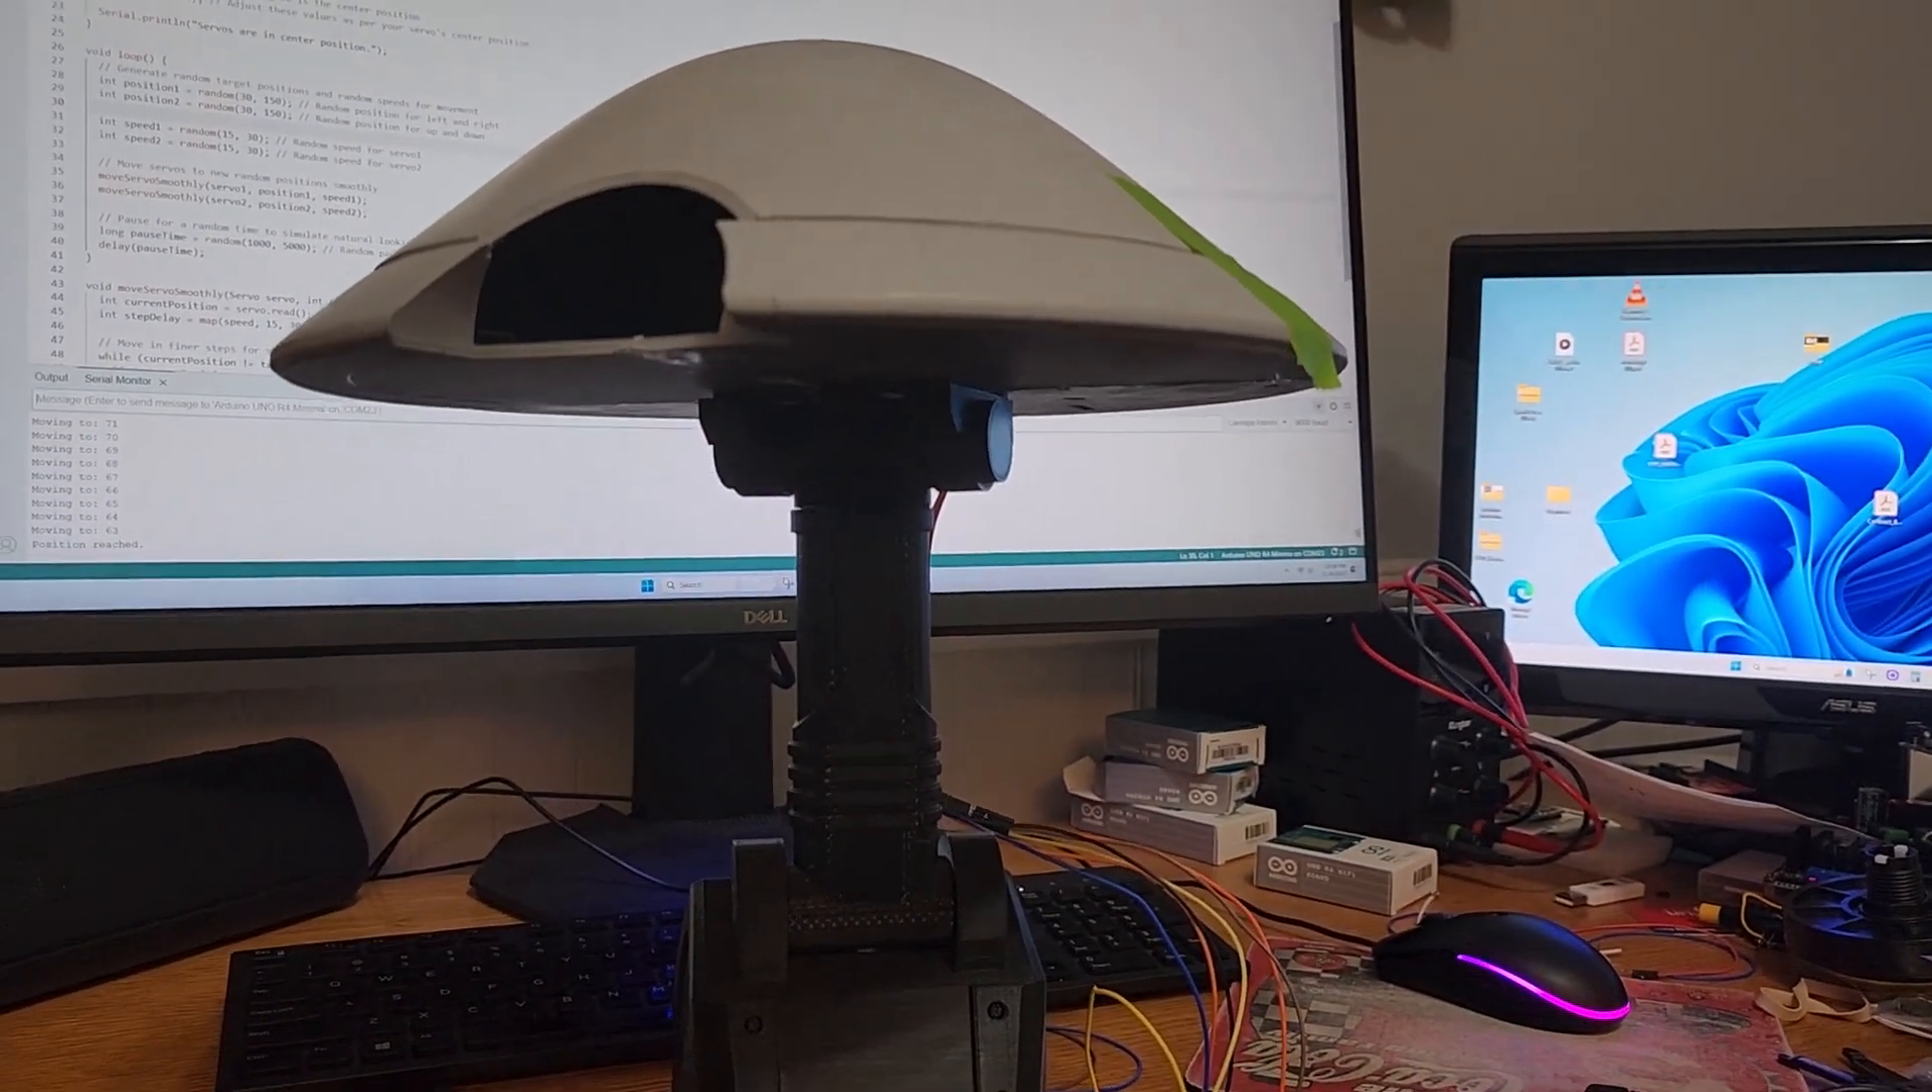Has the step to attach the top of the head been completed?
Yes.